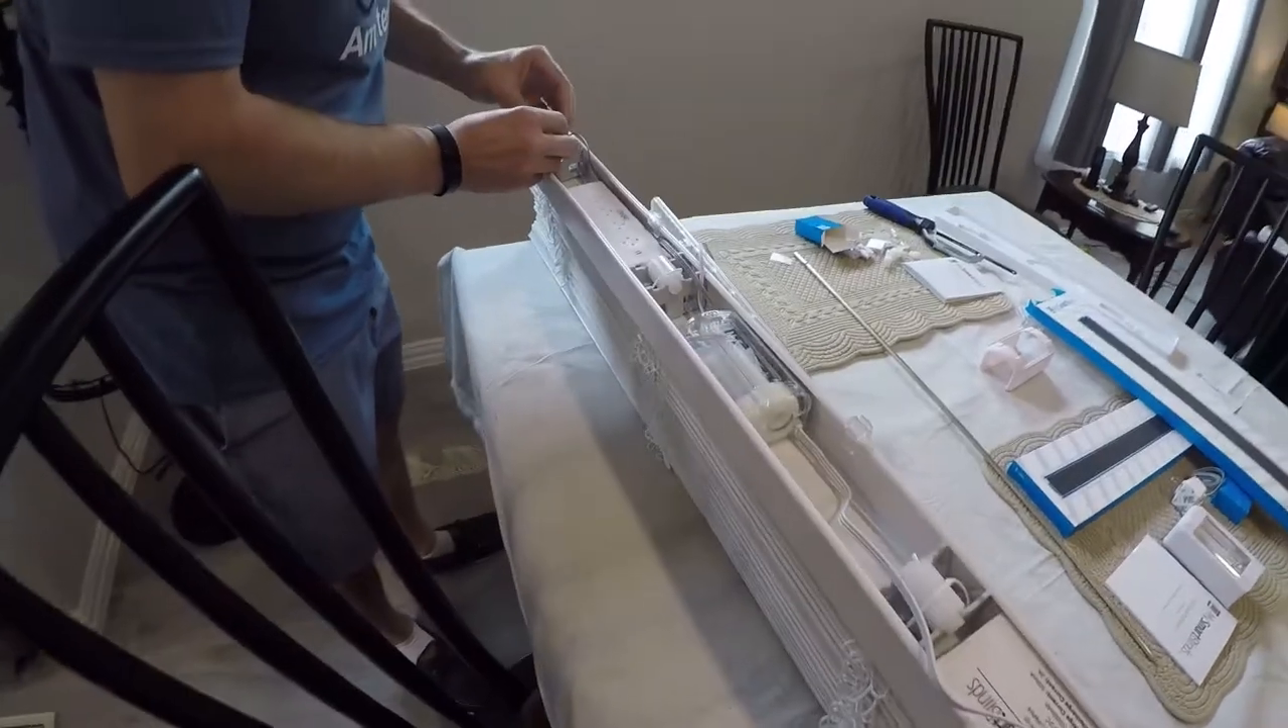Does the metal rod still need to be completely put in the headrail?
Yes.